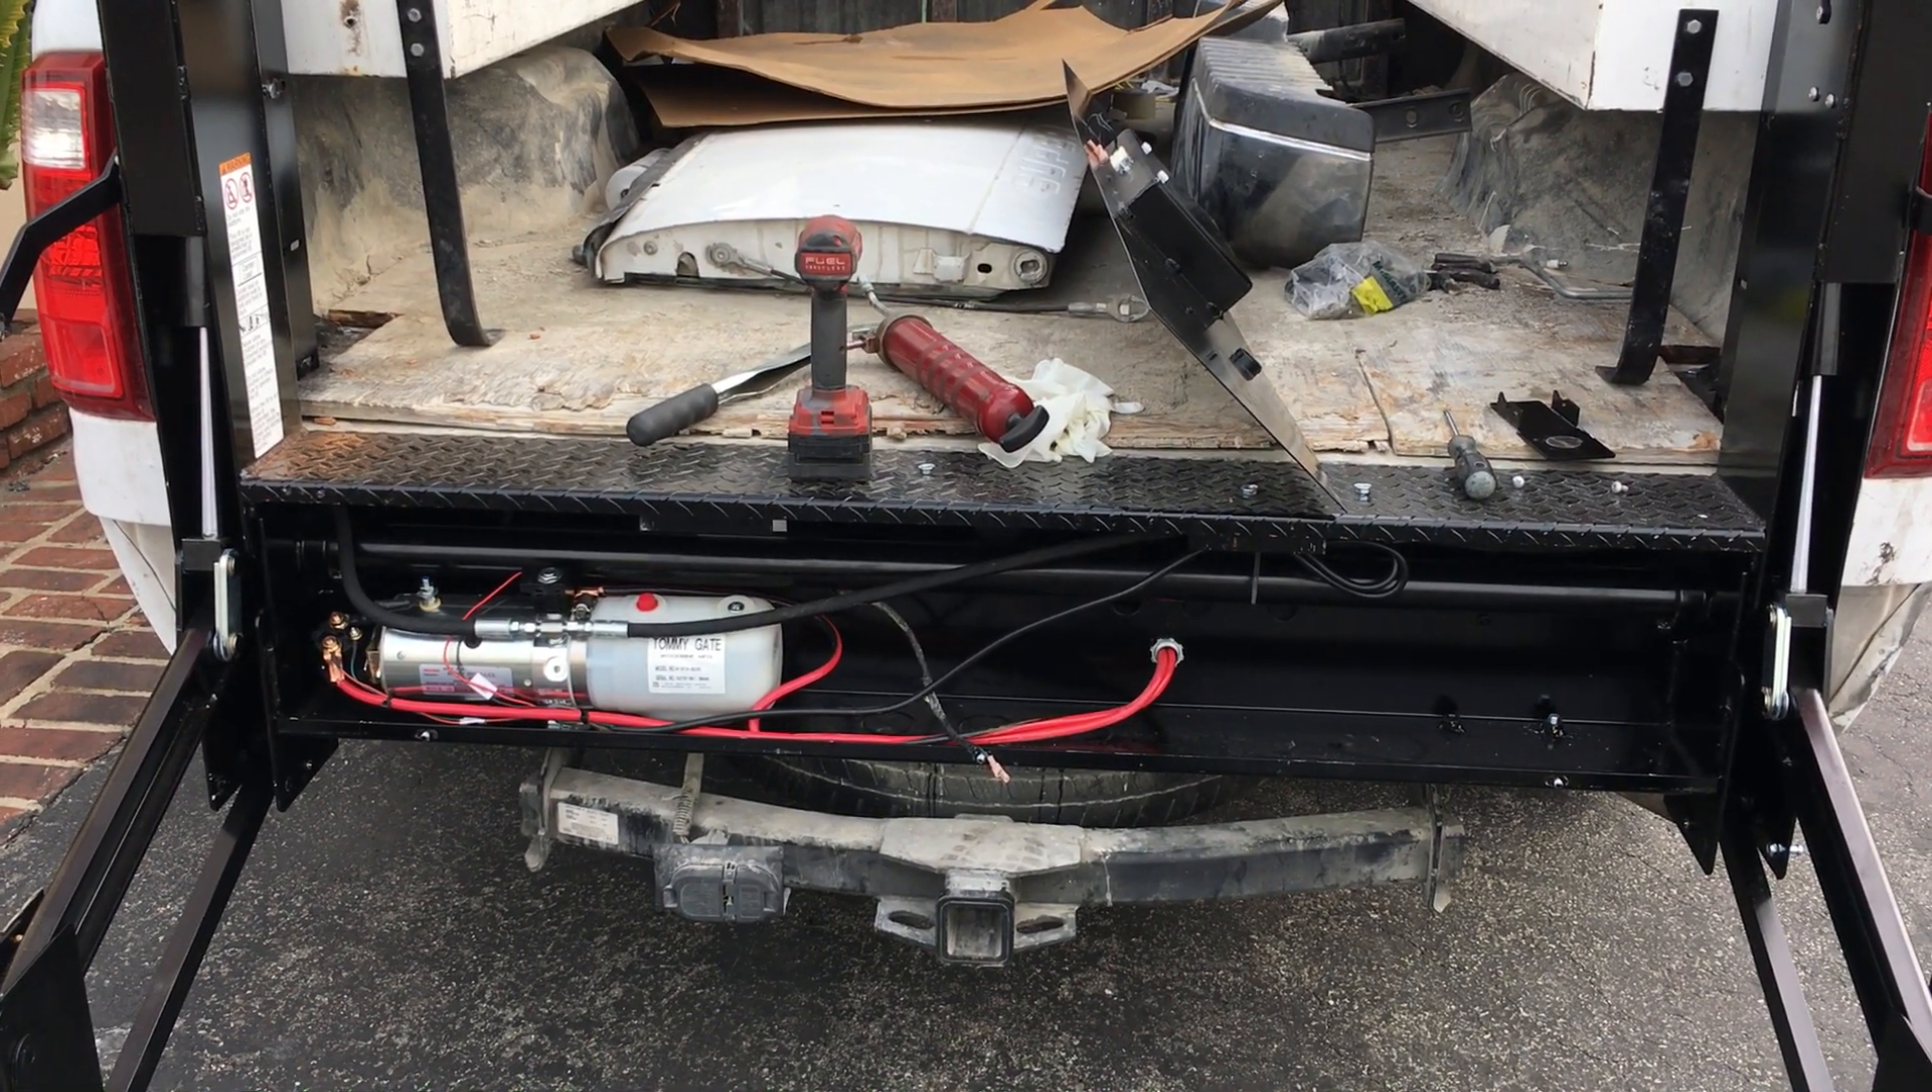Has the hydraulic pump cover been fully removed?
Yes.